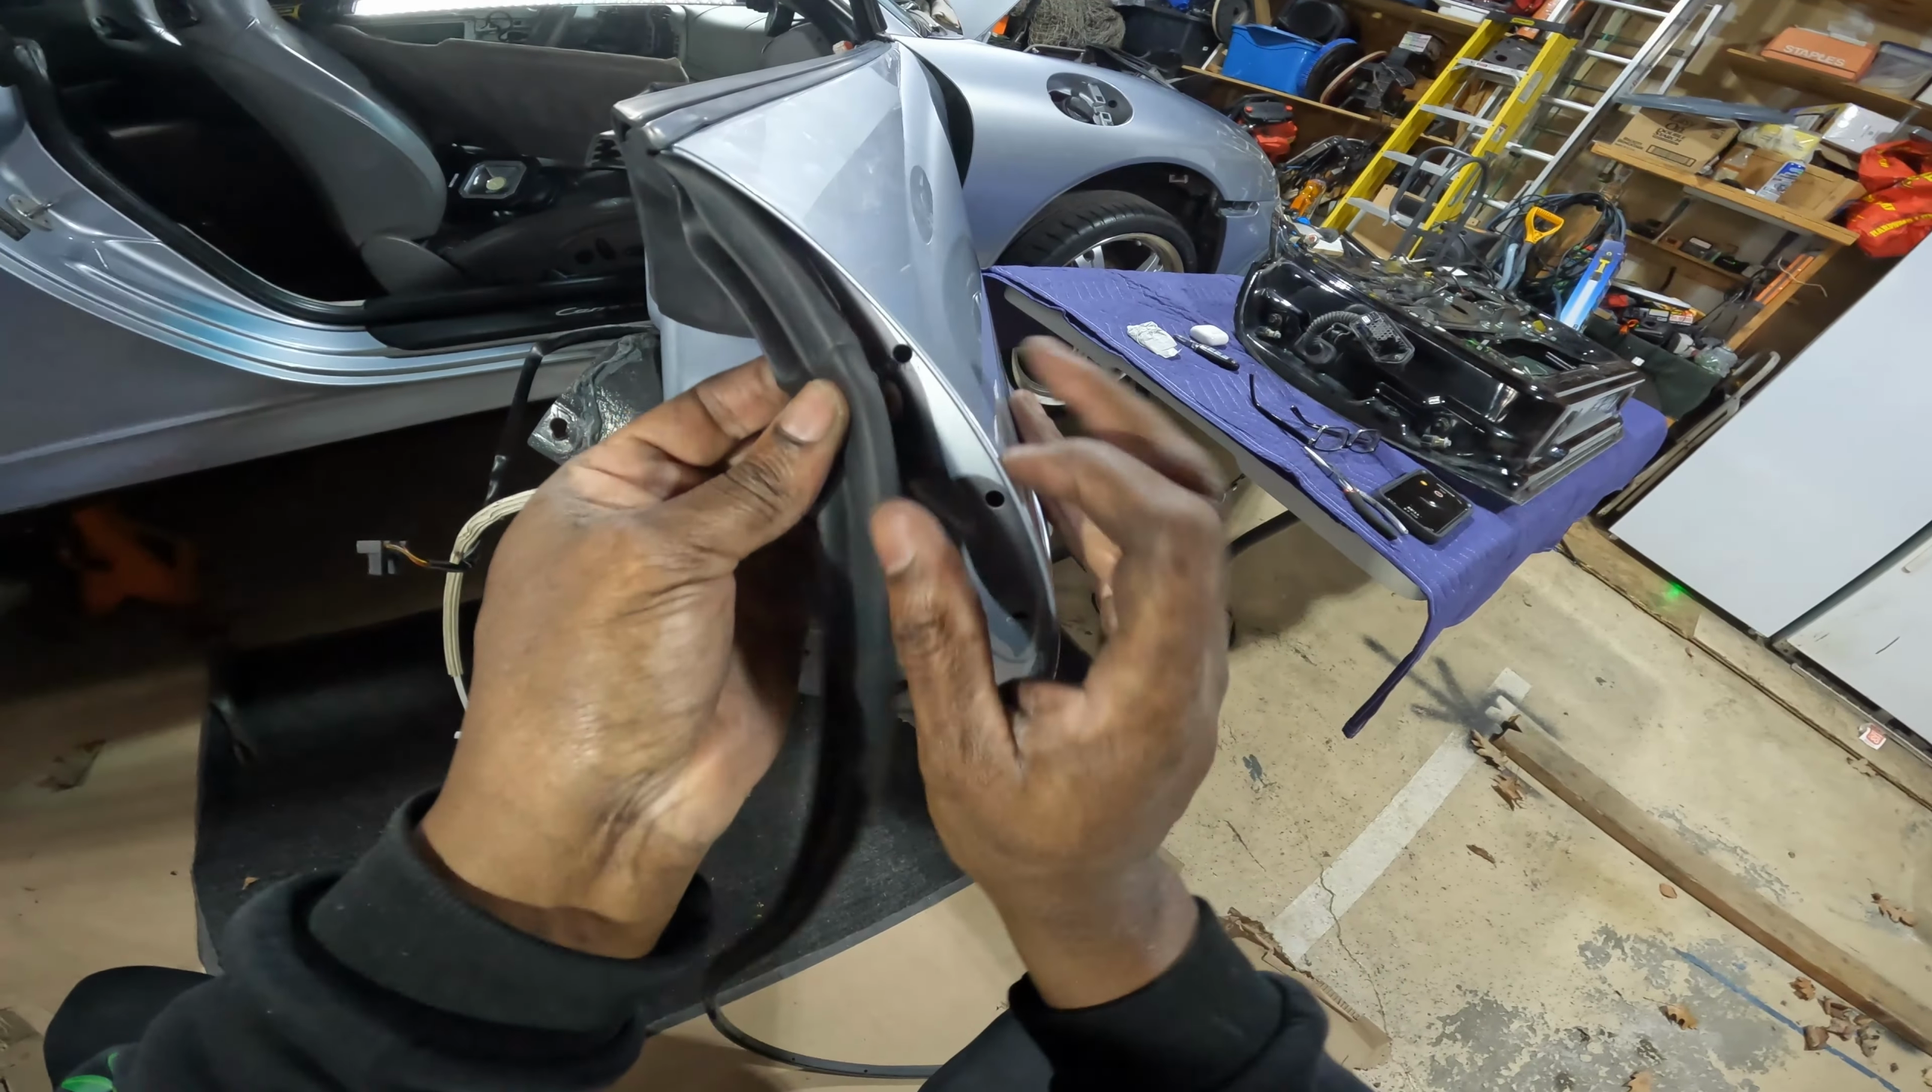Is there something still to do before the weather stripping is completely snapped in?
Yes.